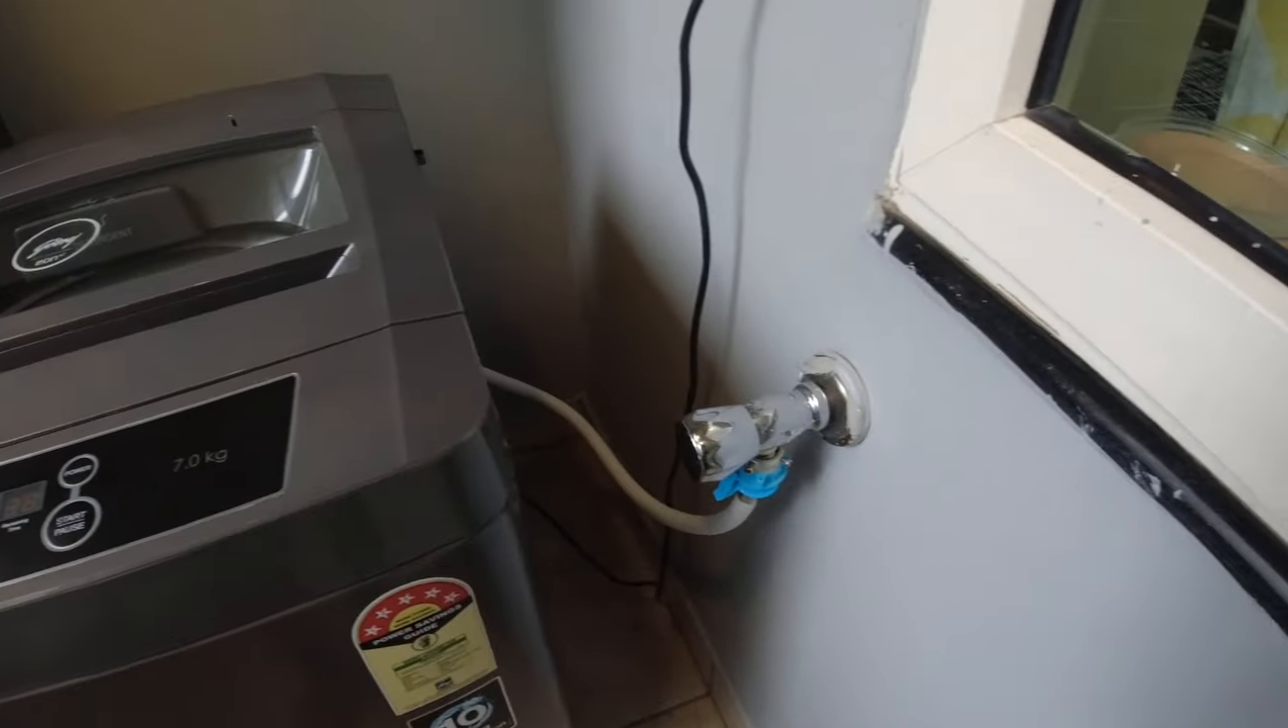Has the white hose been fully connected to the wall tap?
Yes.